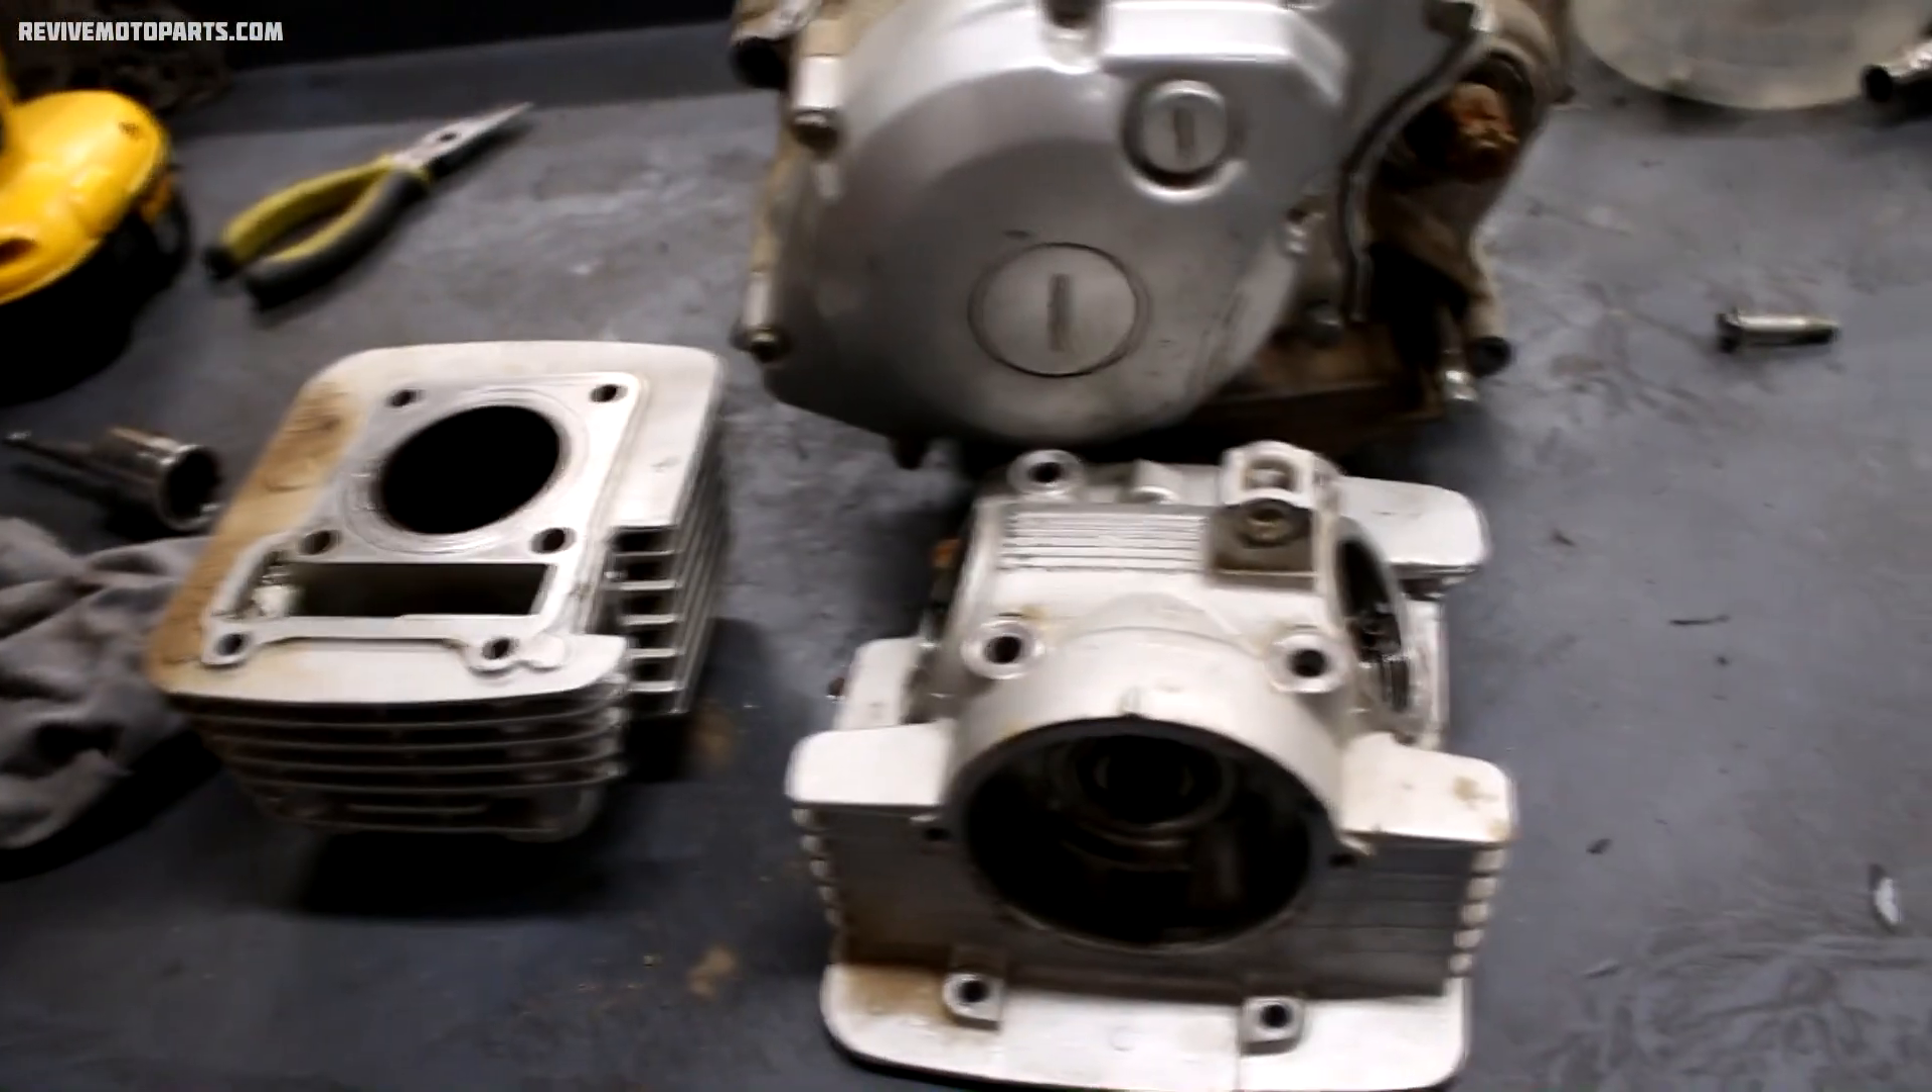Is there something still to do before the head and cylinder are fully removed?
No.